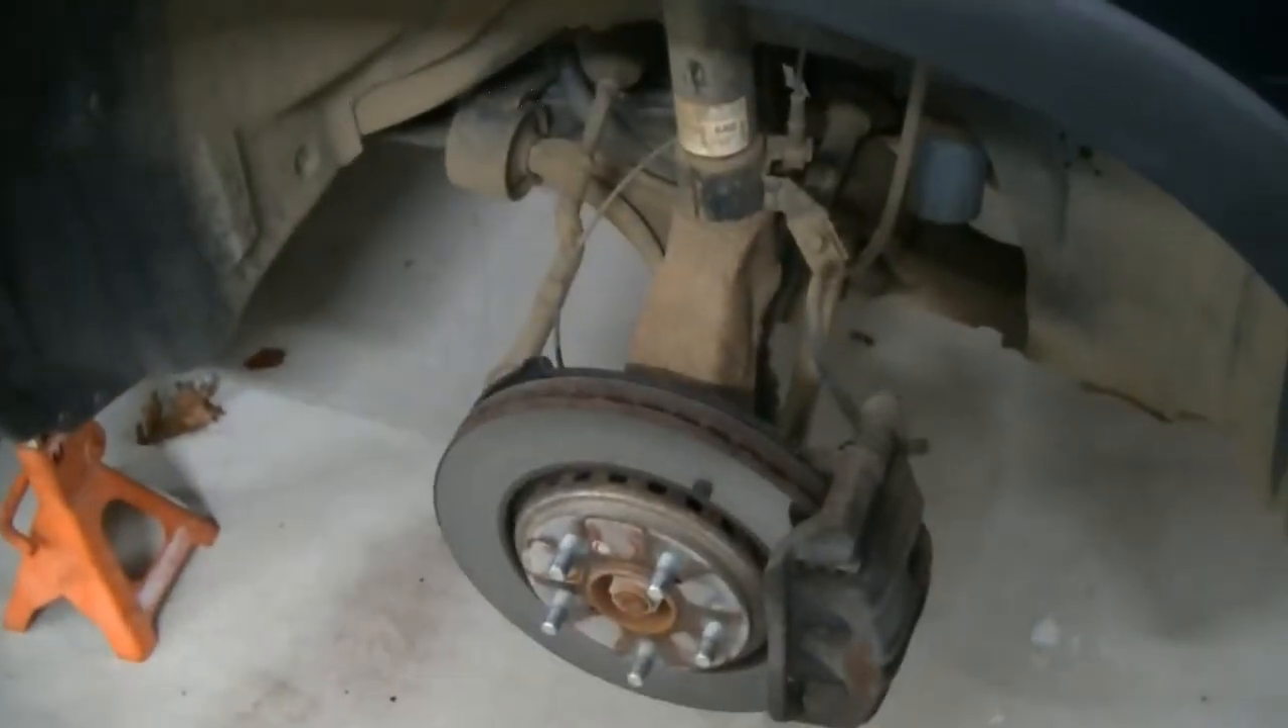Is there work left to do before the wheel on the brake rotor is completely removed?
No.